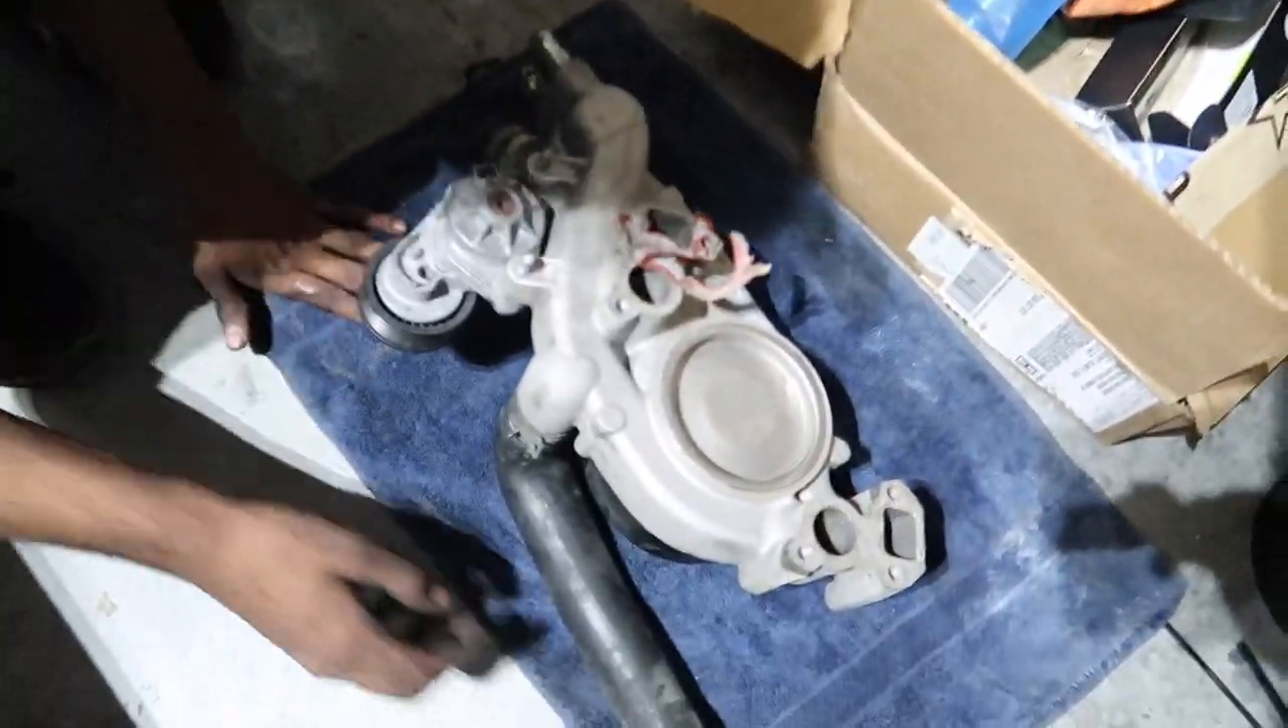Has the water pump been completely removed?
Yes.